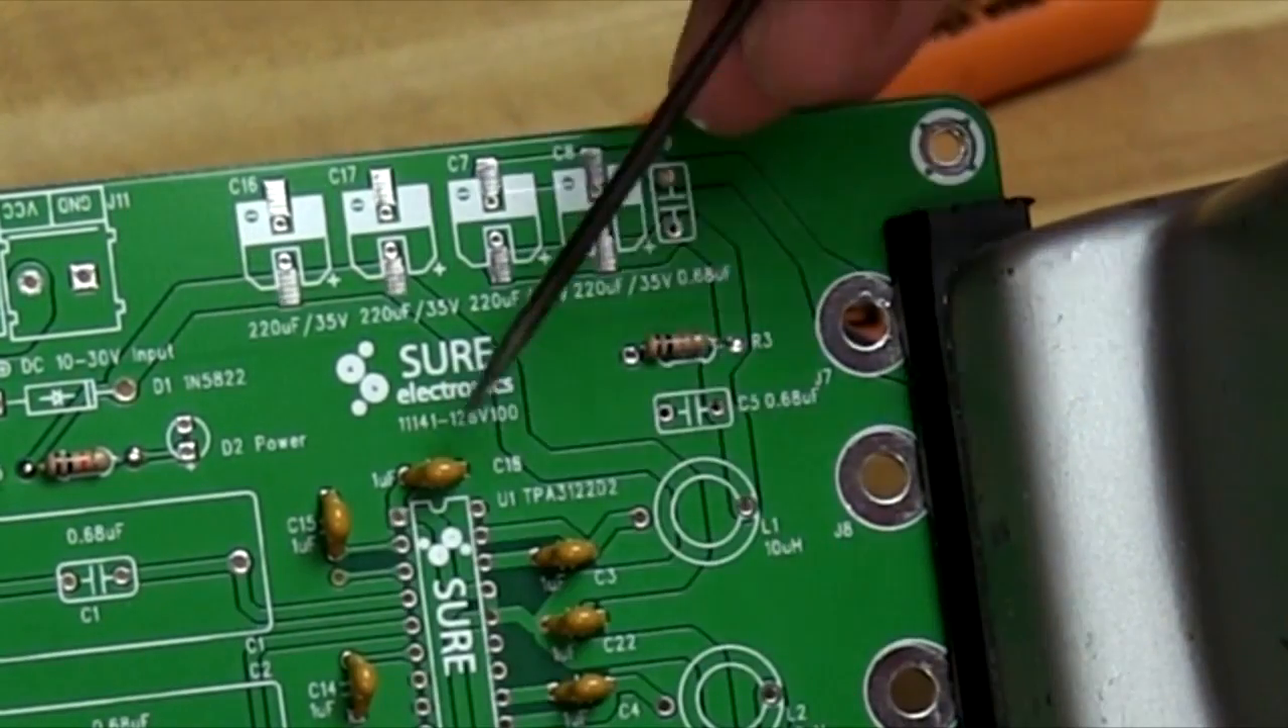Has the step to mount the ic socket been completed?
No.